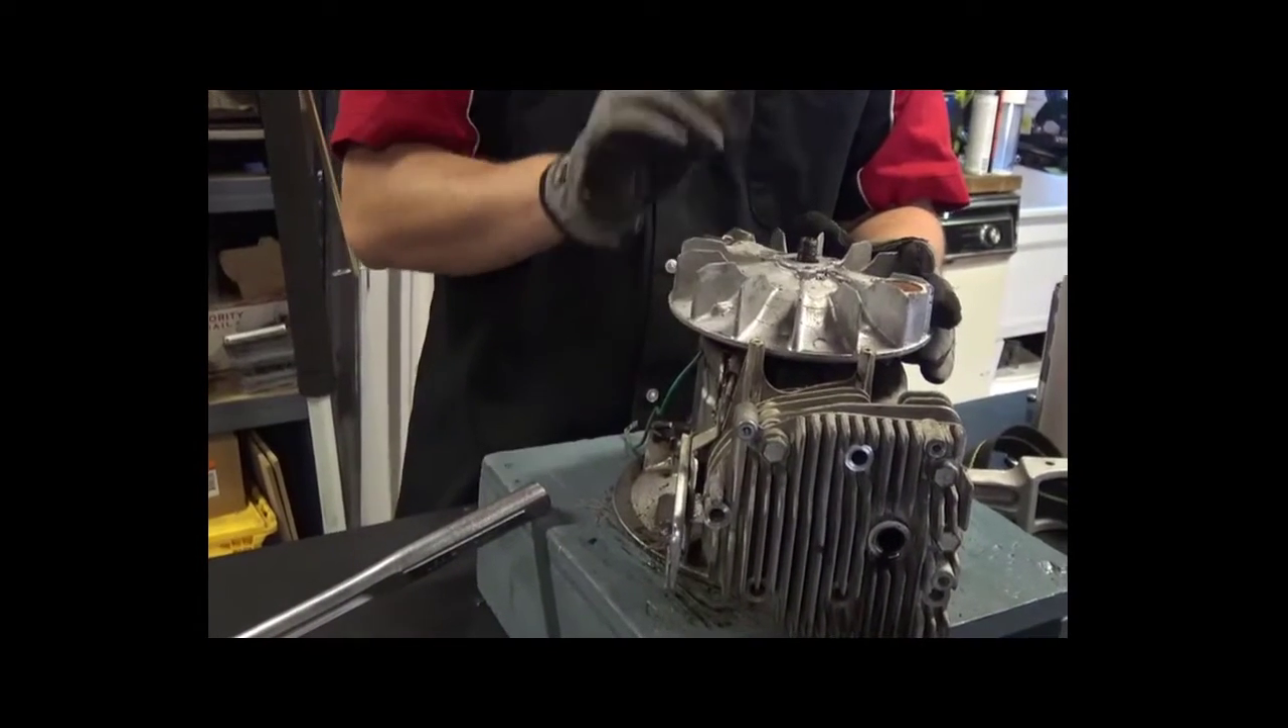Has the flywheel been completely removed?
No.